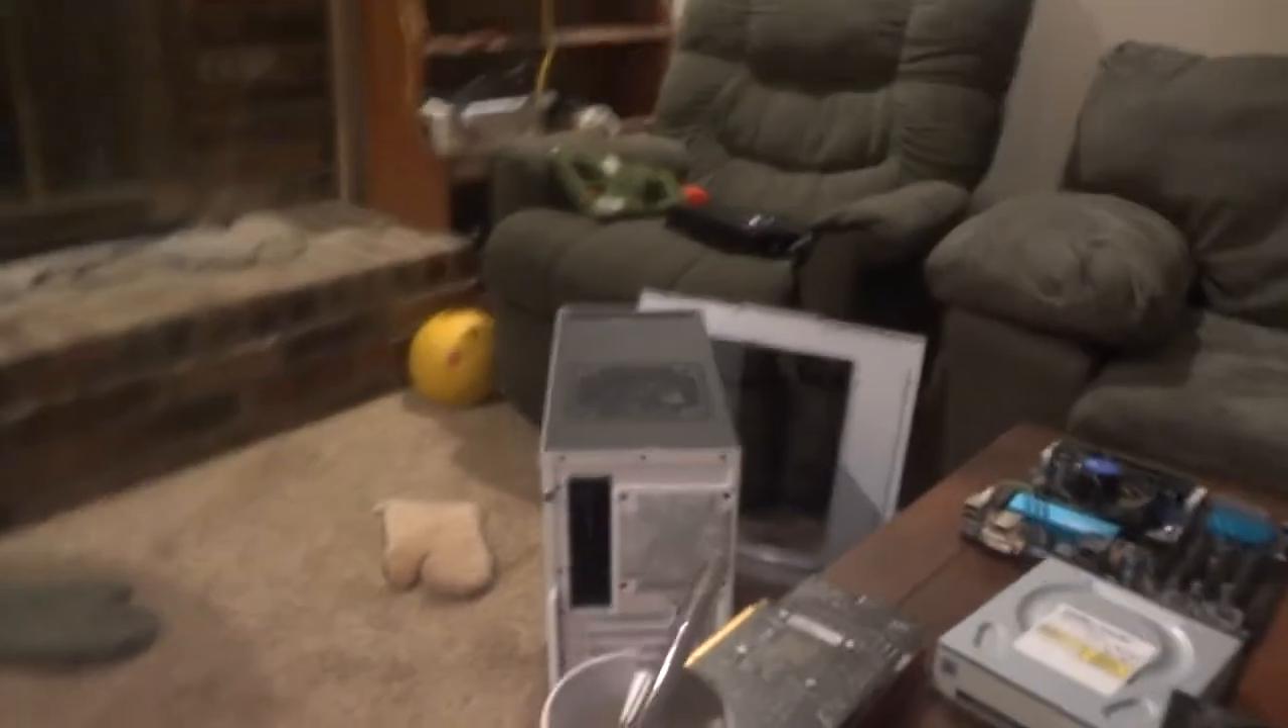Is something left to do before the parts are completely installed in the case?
Yes.